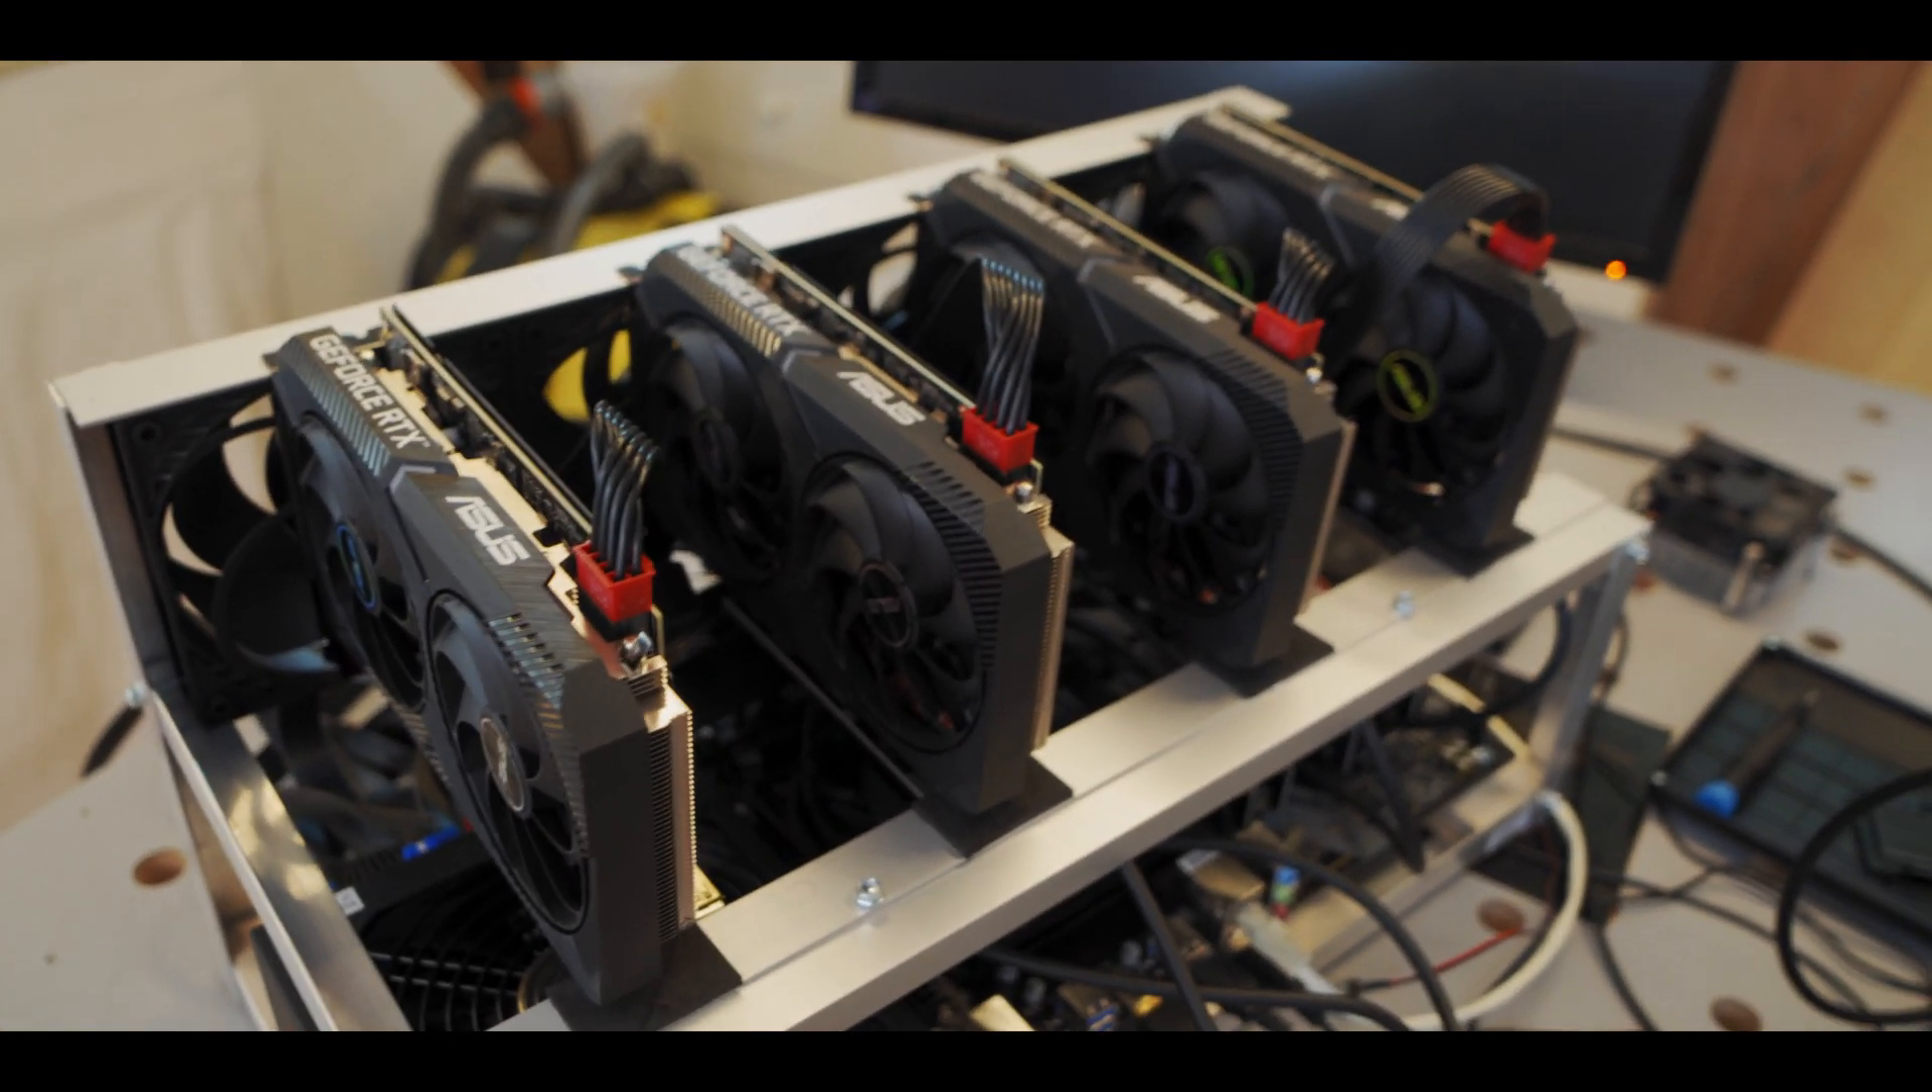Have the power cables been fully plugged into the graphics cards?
Yes.